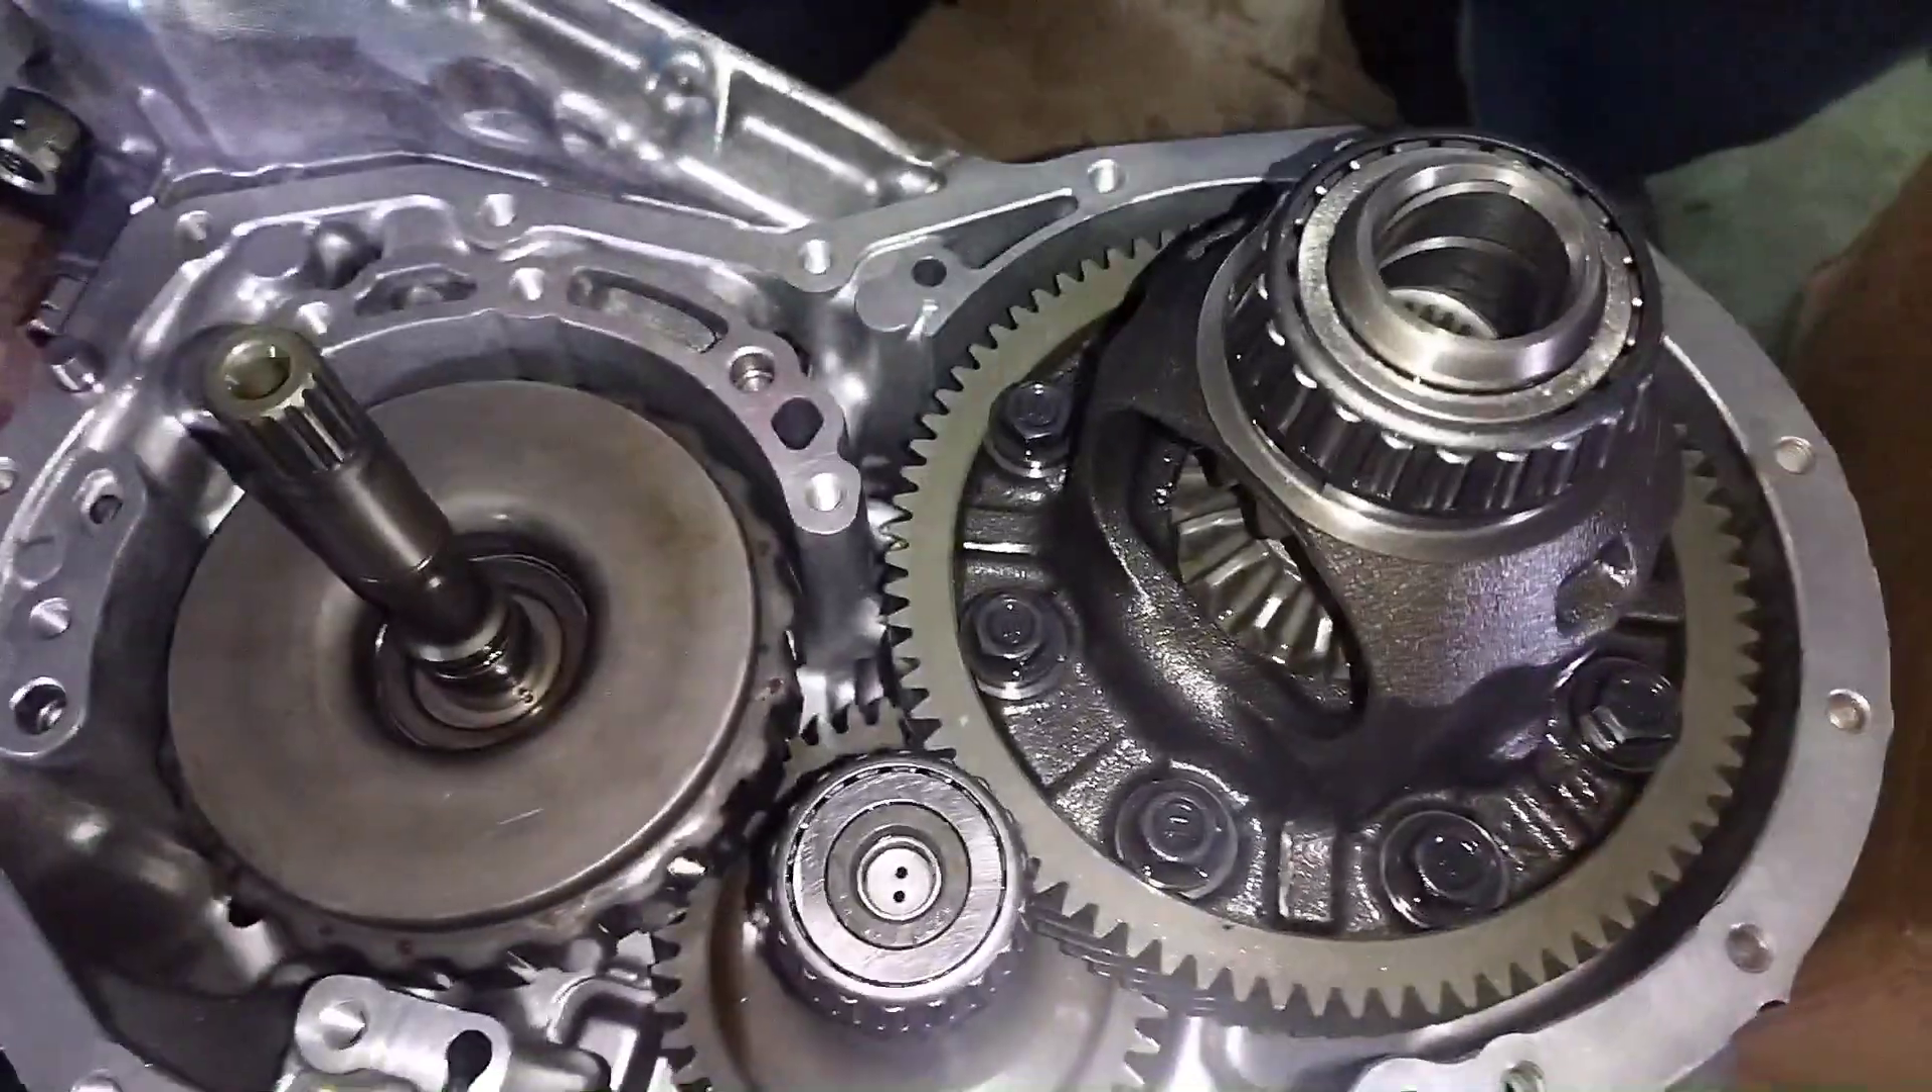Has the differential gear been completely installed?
Yes.